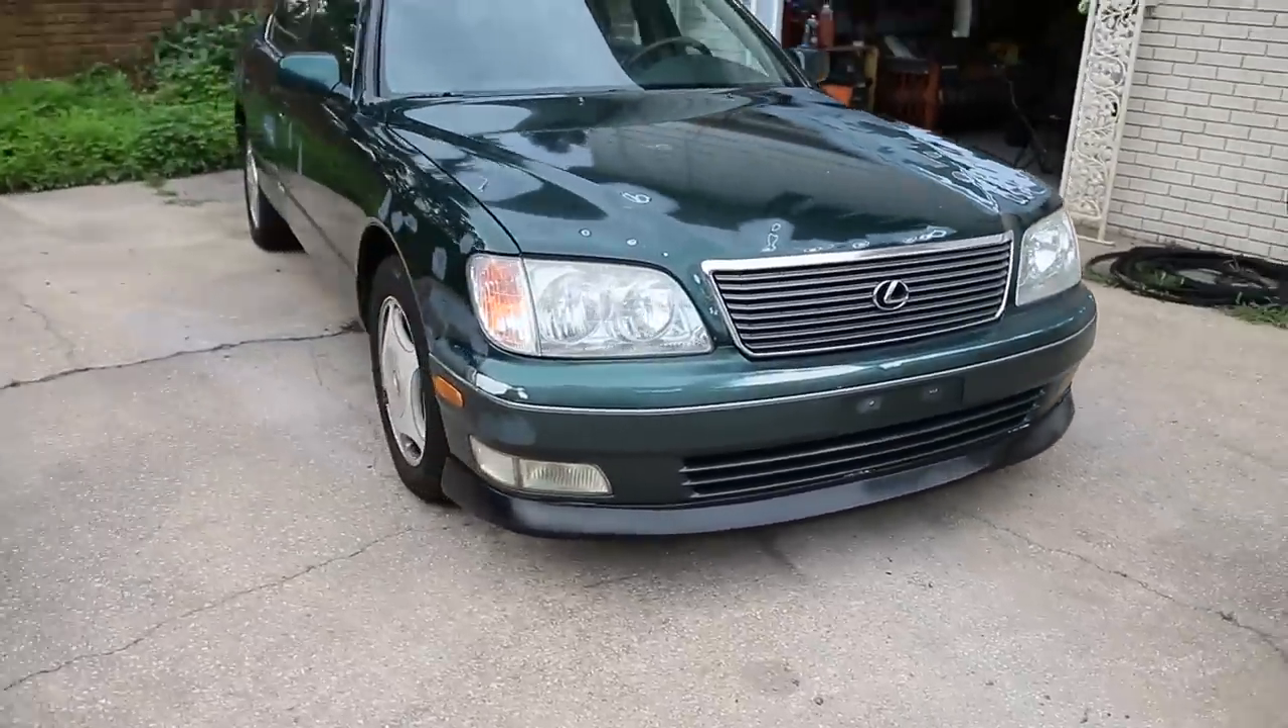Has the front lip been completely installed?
Yes.